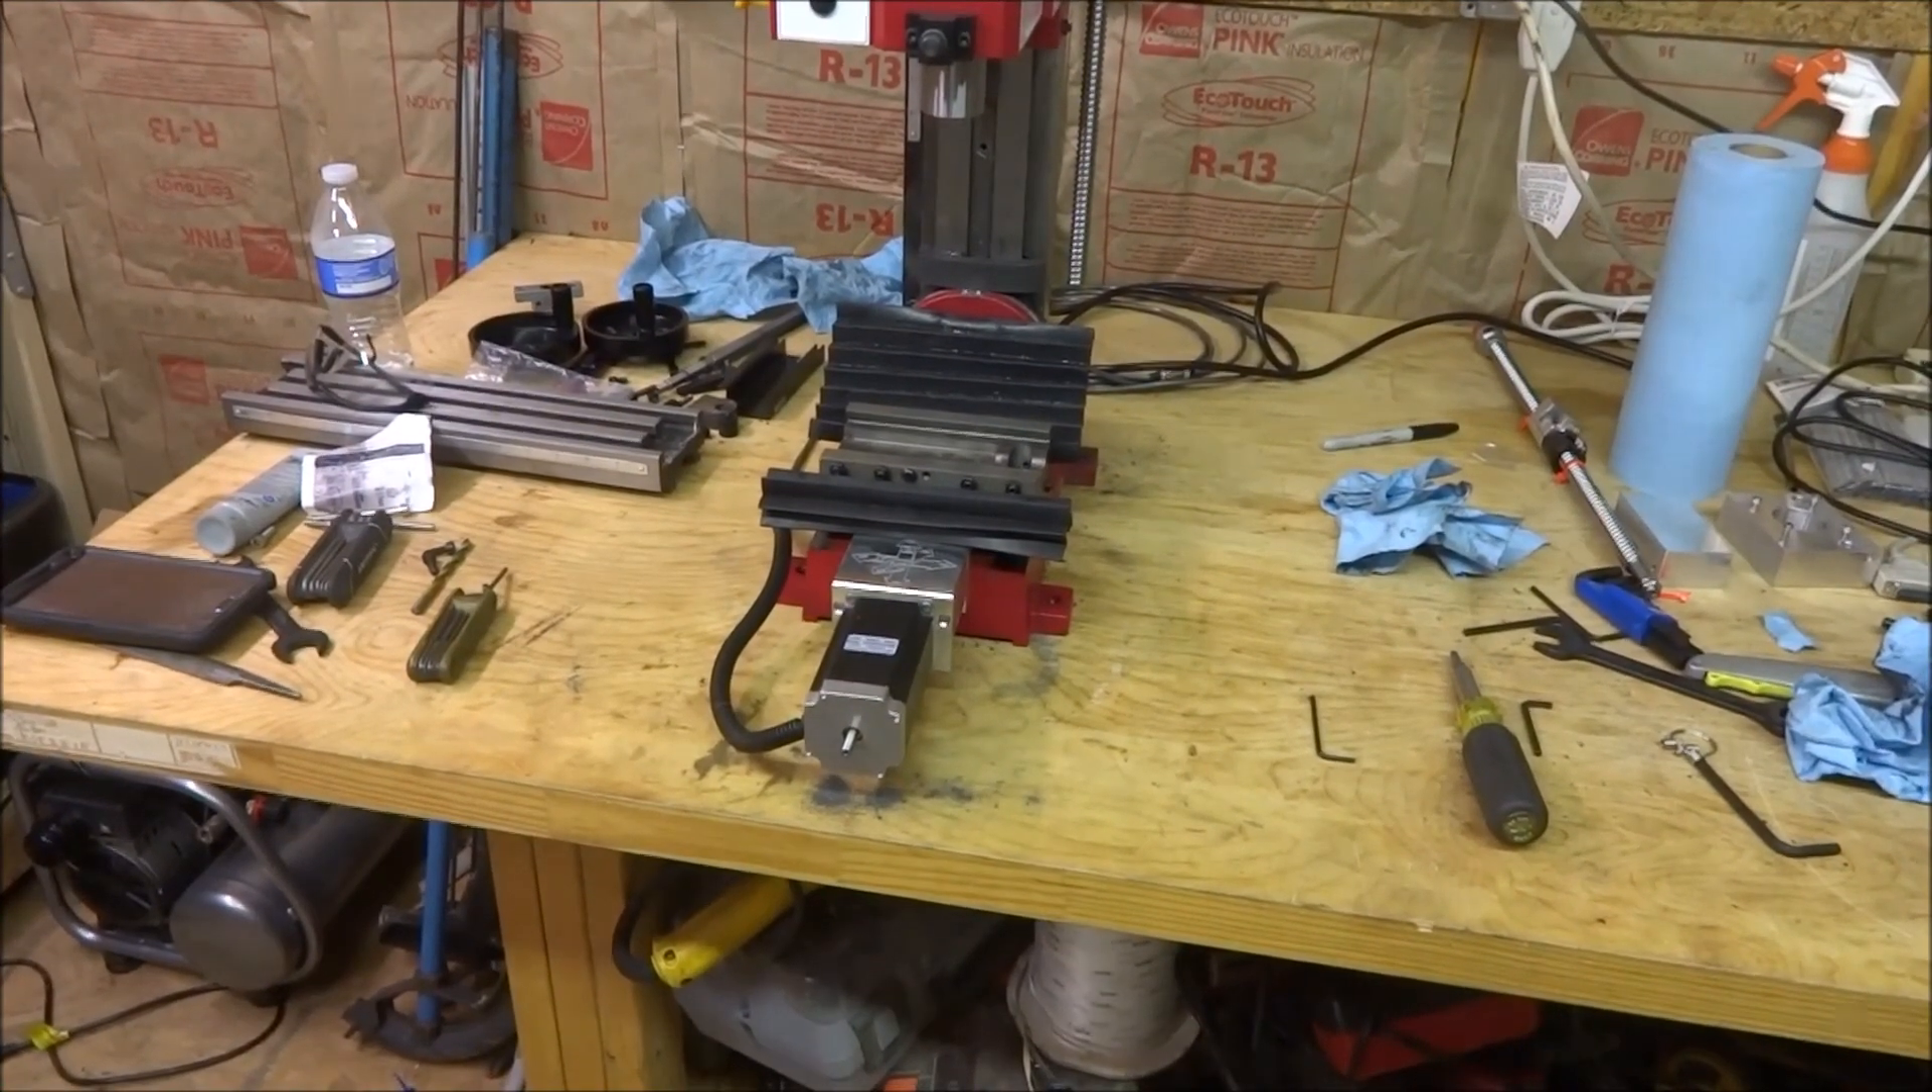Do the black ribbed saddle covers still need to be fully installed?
No.